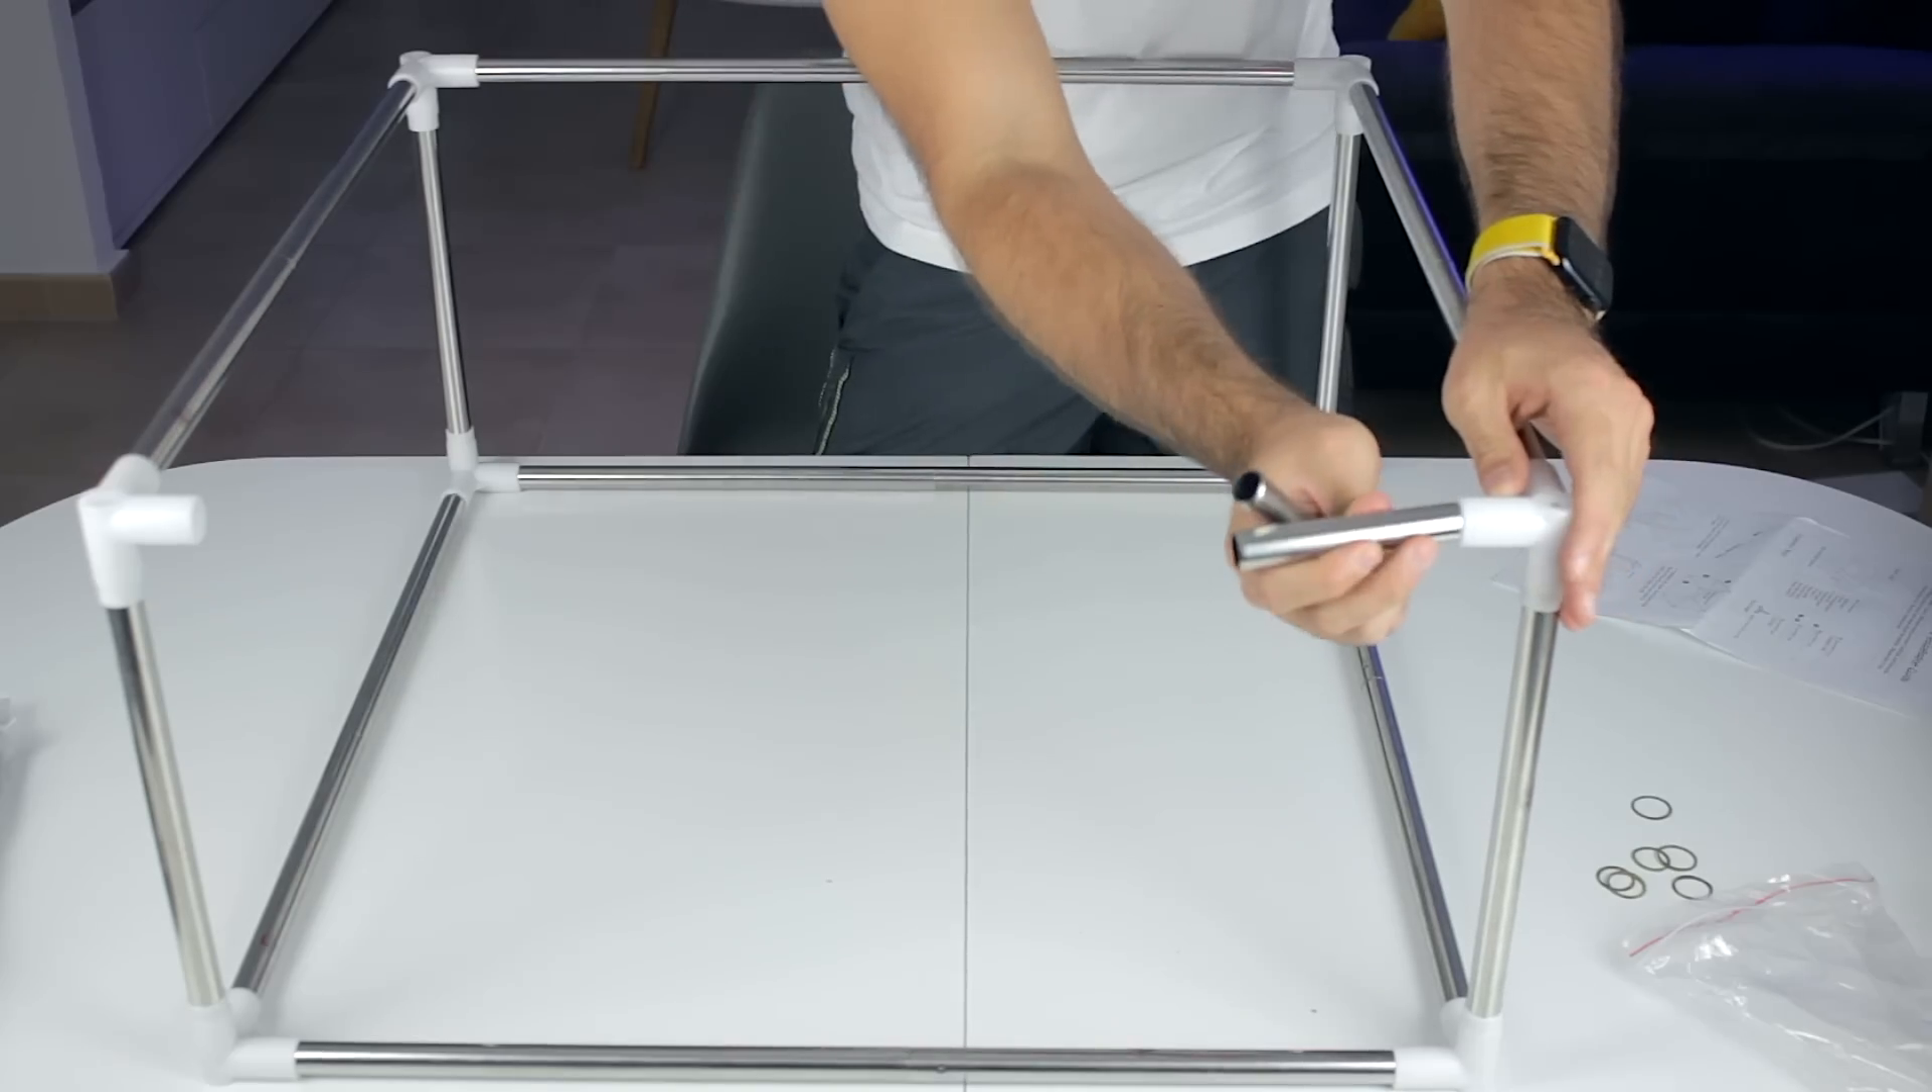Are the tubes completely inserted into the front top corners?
No.